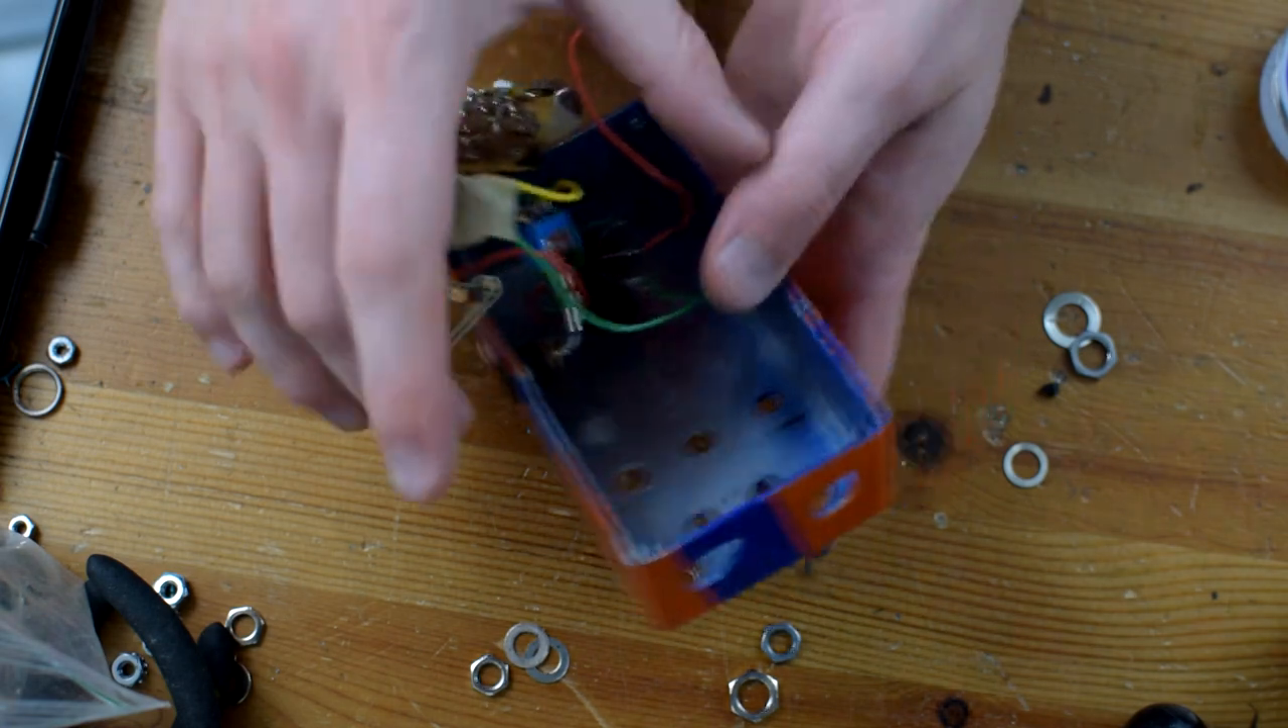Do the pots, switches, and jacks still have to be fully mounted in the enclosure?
Yes.